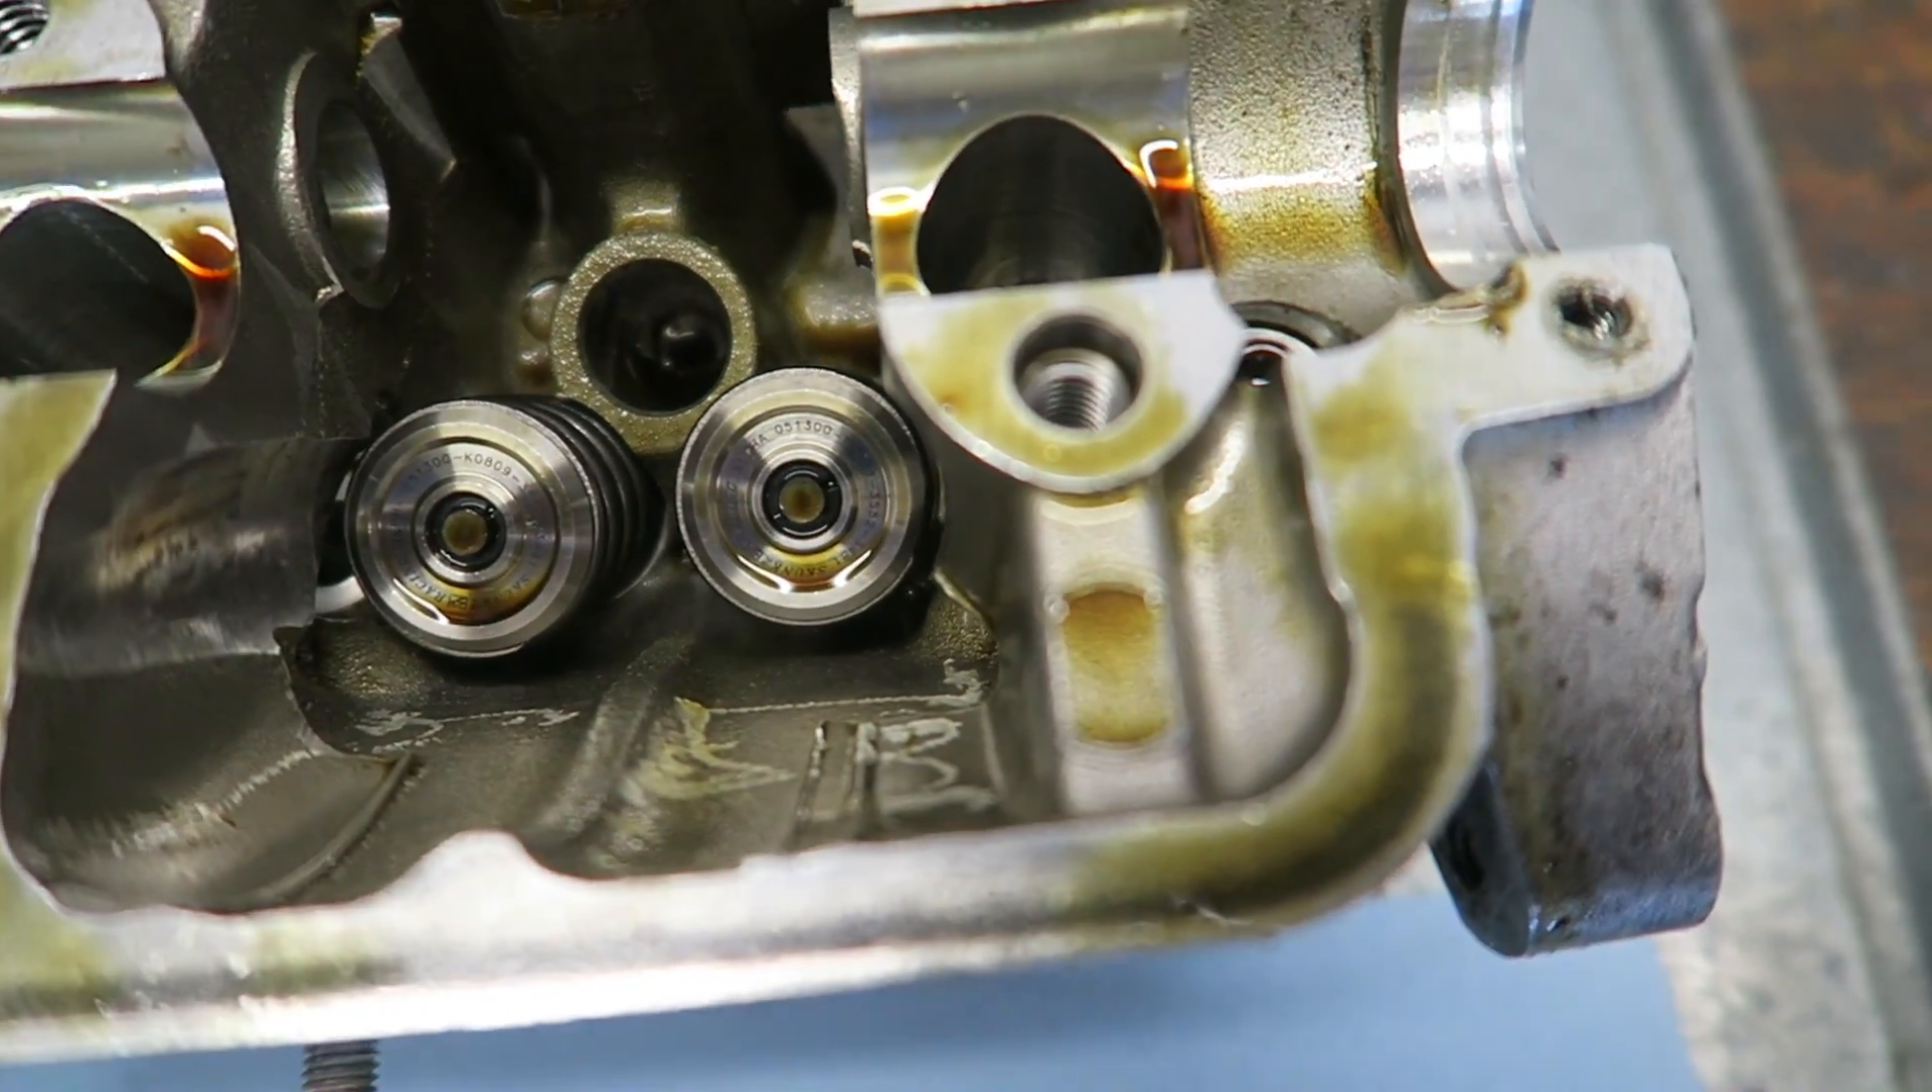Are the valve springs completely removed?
No.